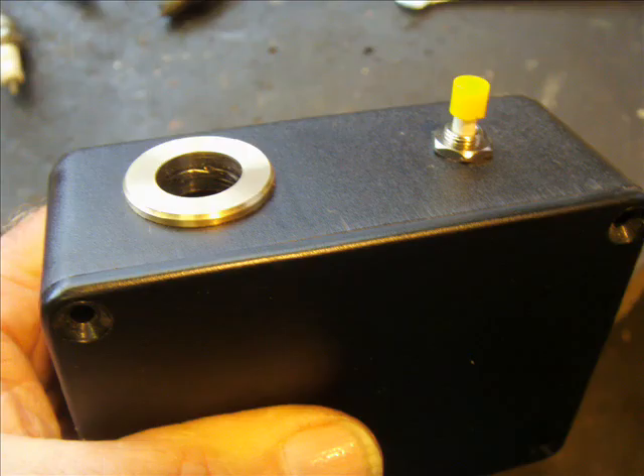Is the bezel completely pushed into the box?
Yes.